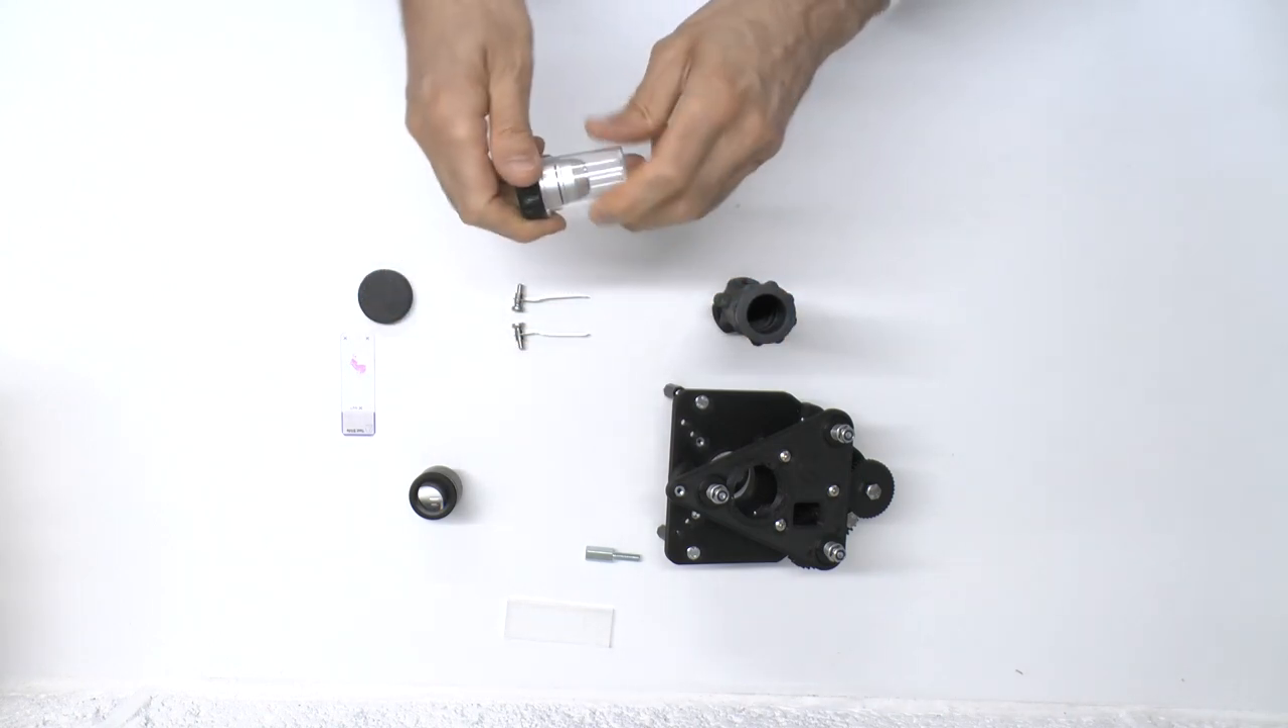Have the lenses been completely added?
No.